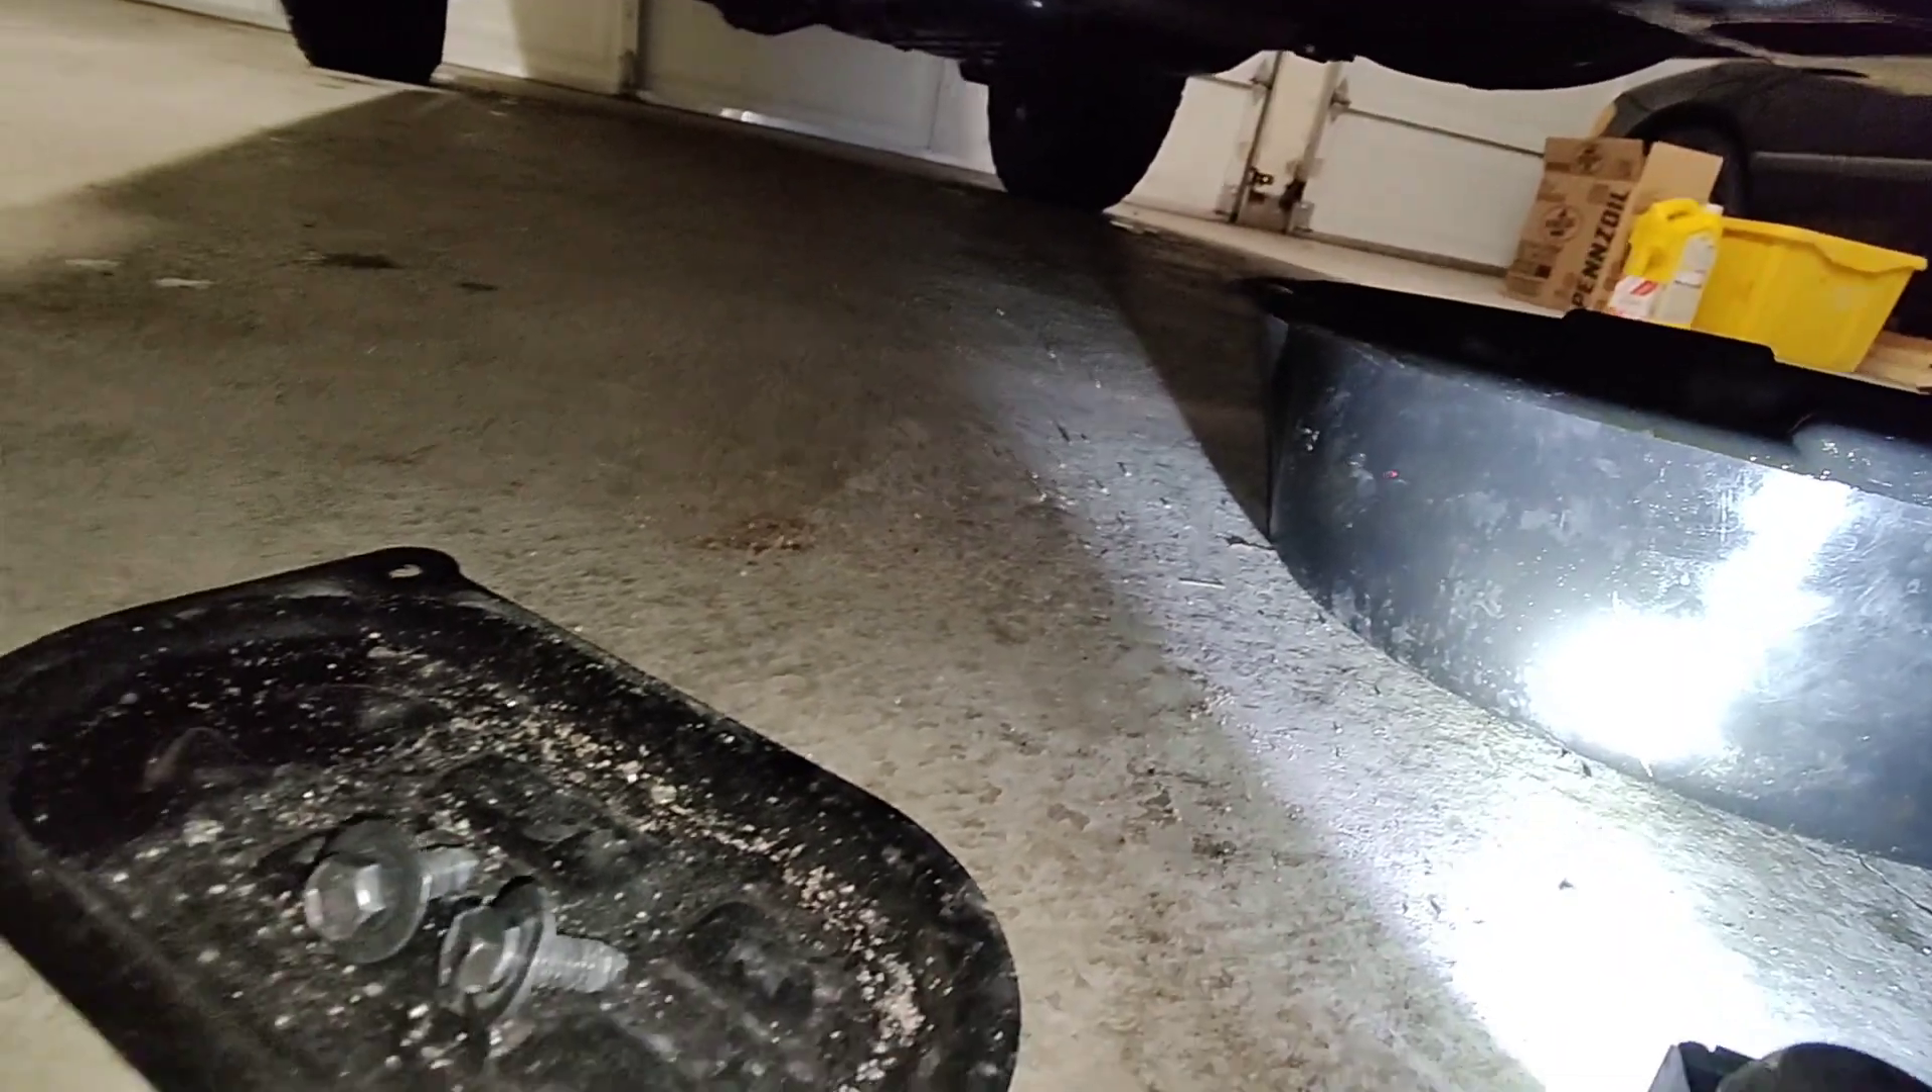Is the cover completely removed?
Yes.